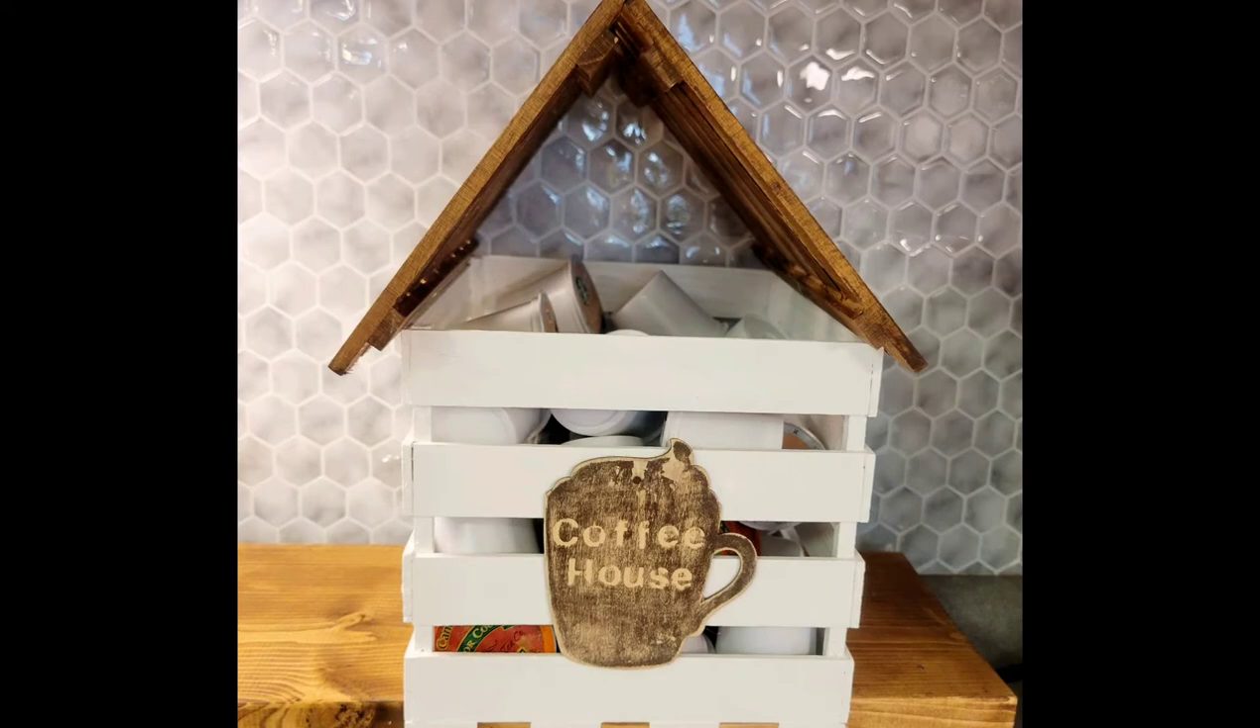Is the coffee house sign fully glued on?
Yes.